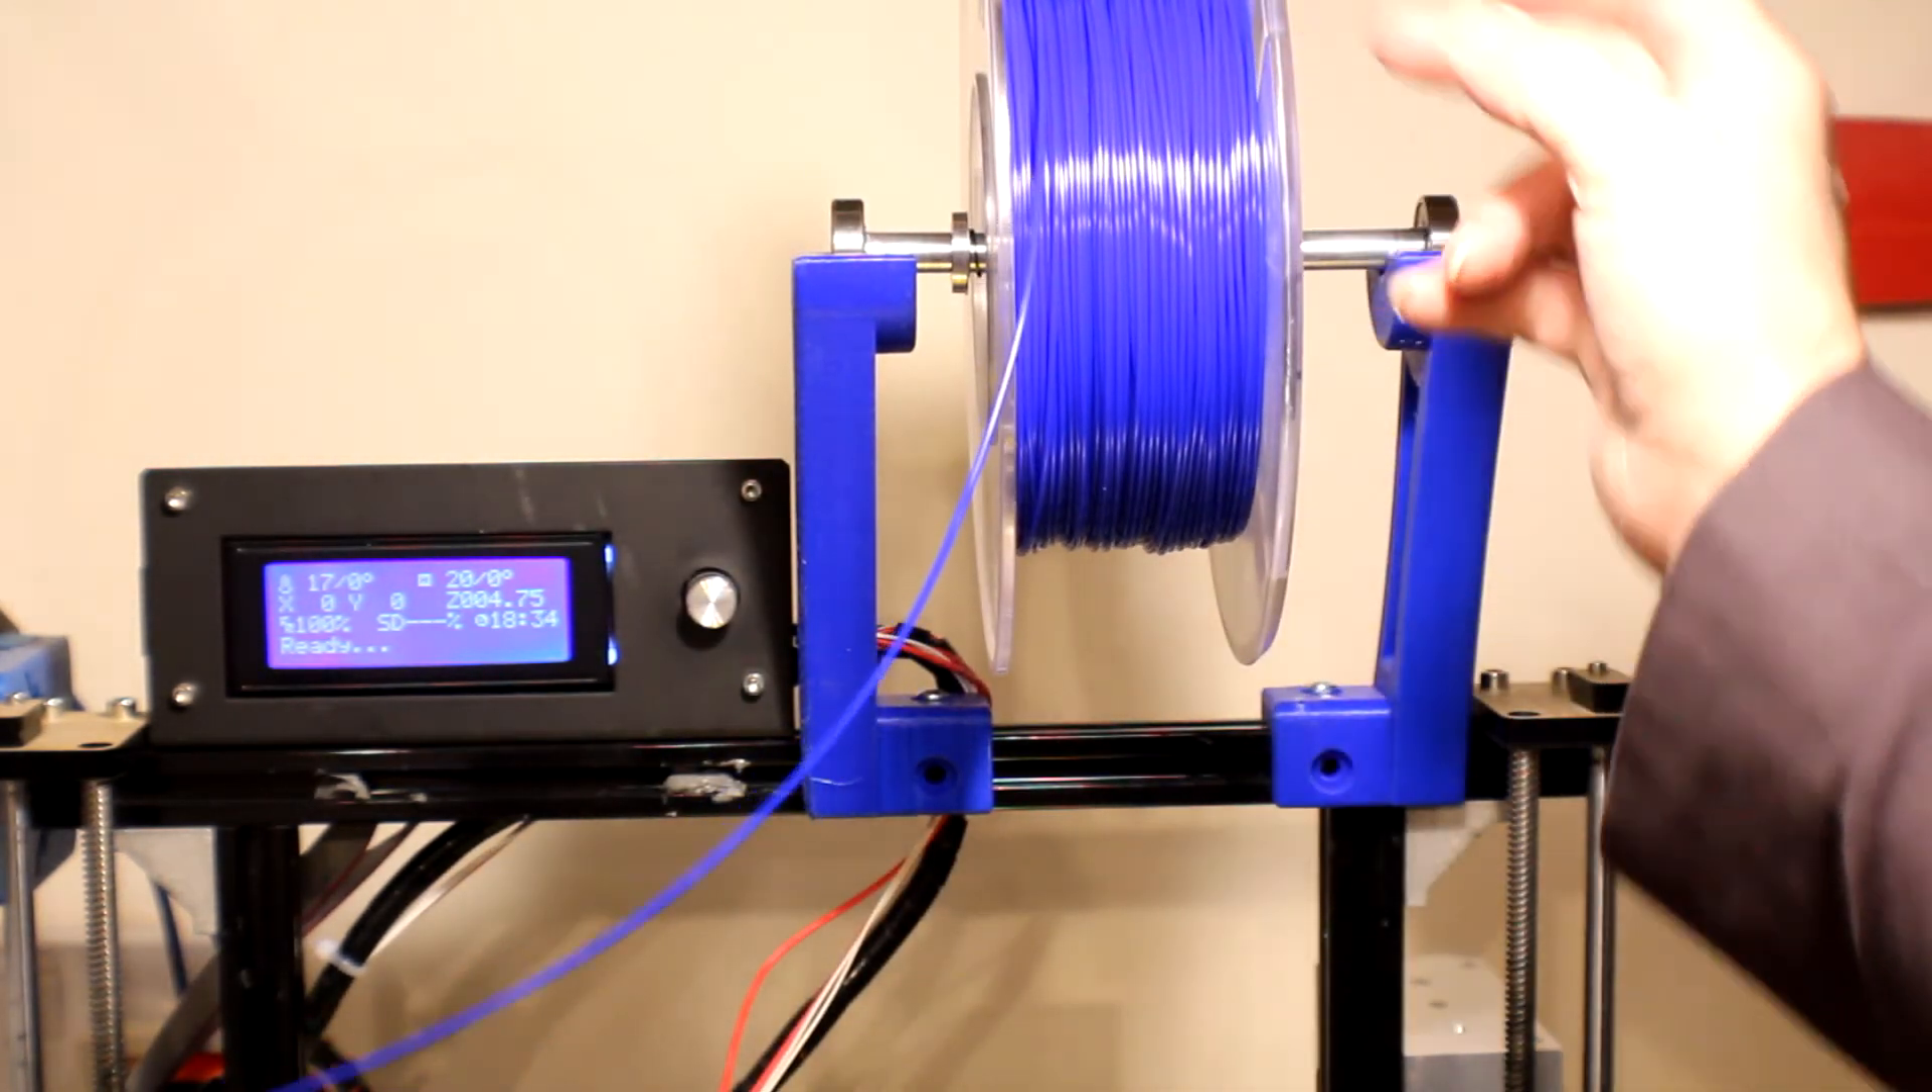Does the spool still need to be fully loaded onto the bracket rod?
No.